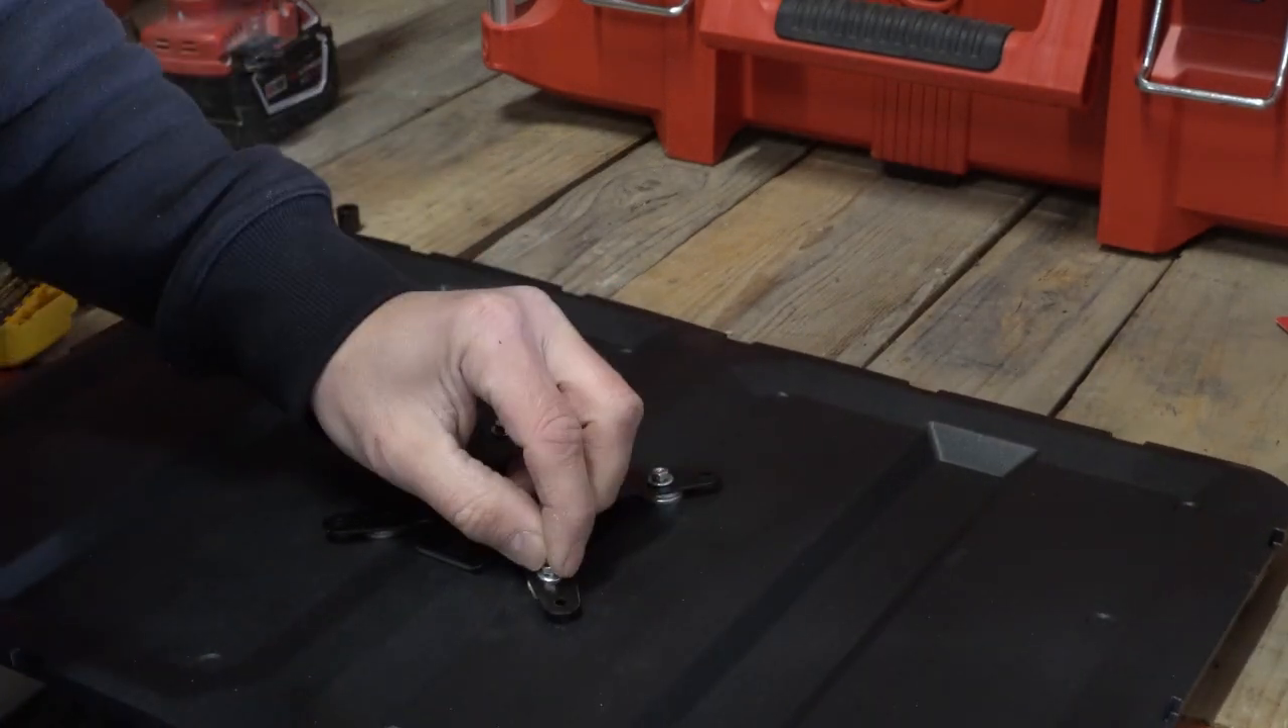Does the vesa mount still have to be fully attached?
Yes.